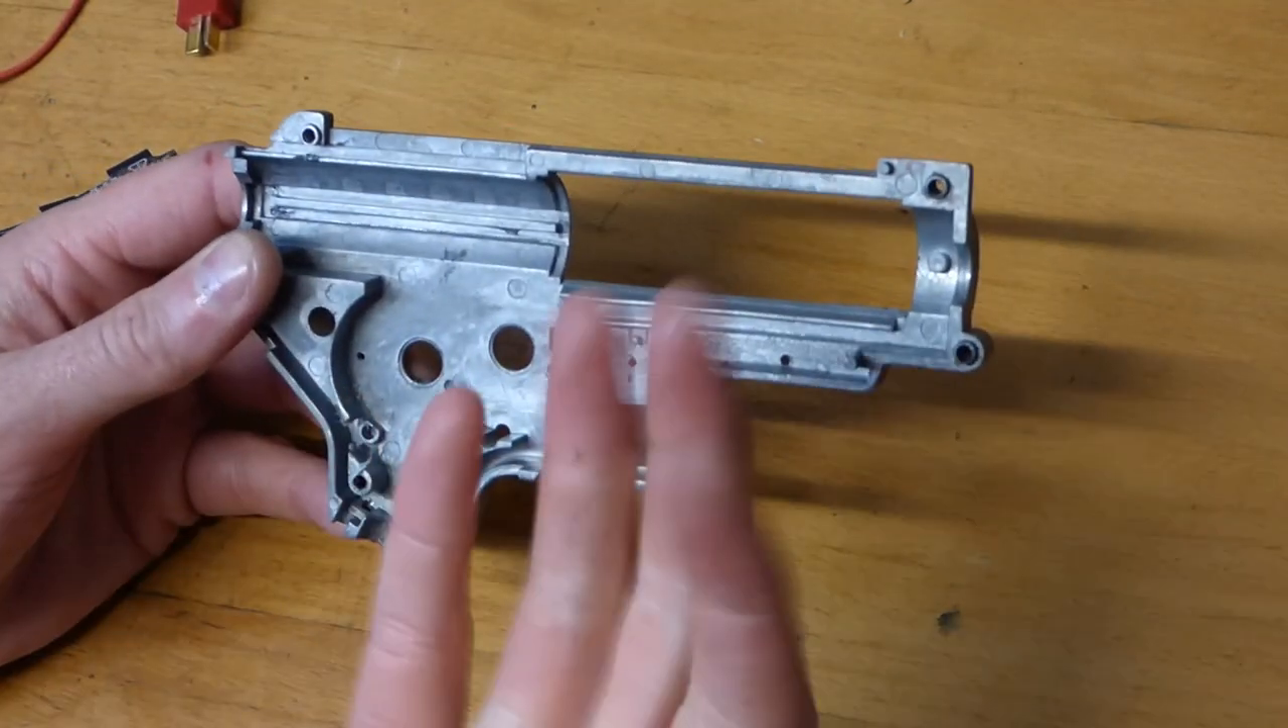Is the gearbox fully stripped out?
Yes.